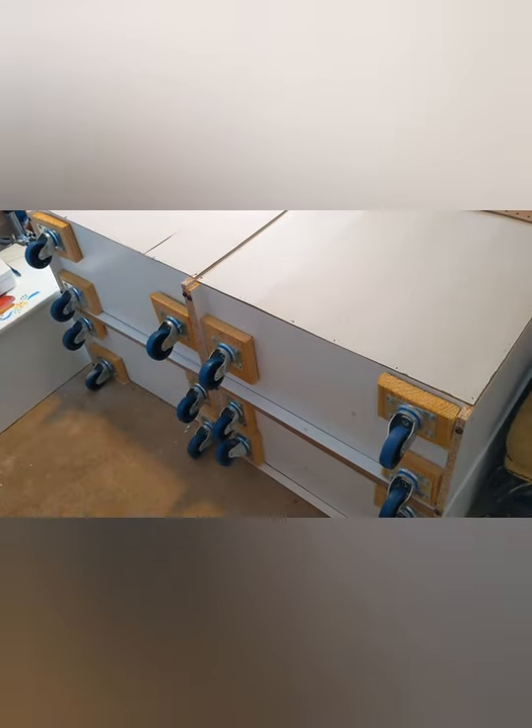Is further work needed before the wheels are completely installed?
No.